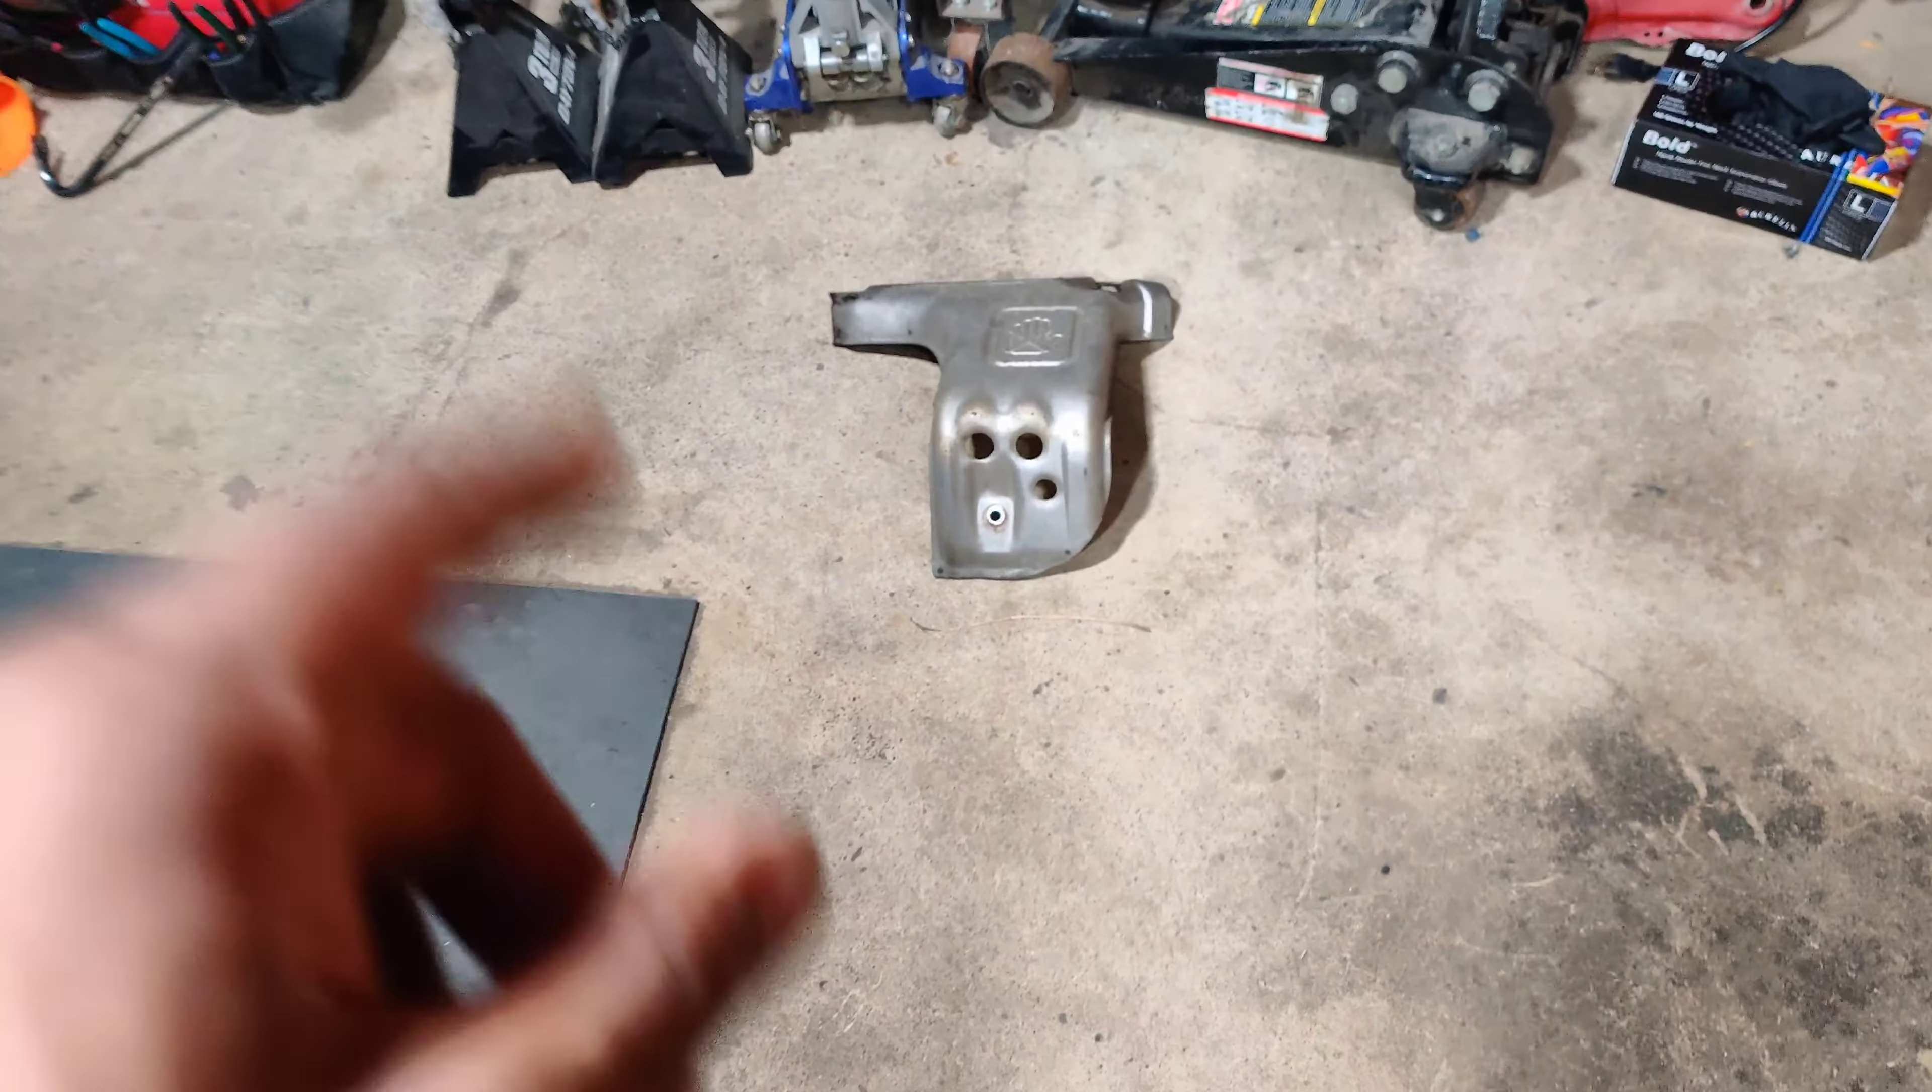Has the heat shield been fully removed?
Yes.